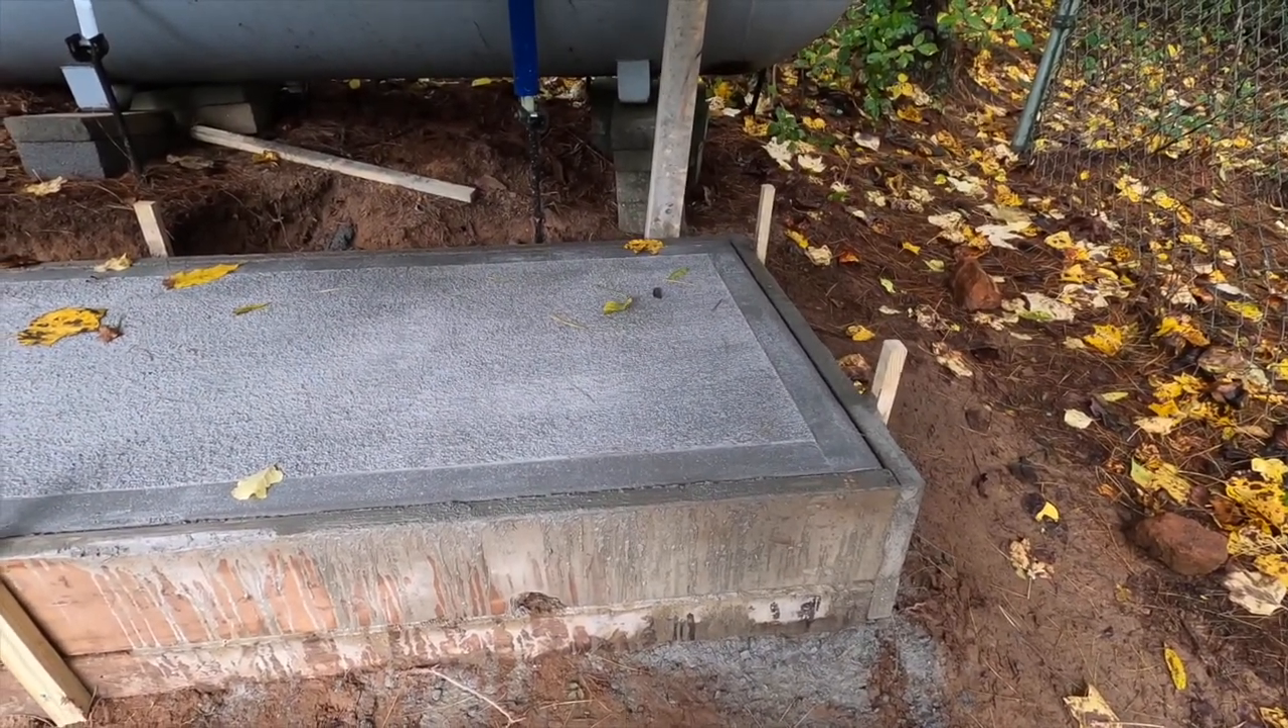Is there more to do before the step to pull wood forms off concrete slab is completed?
Yes.